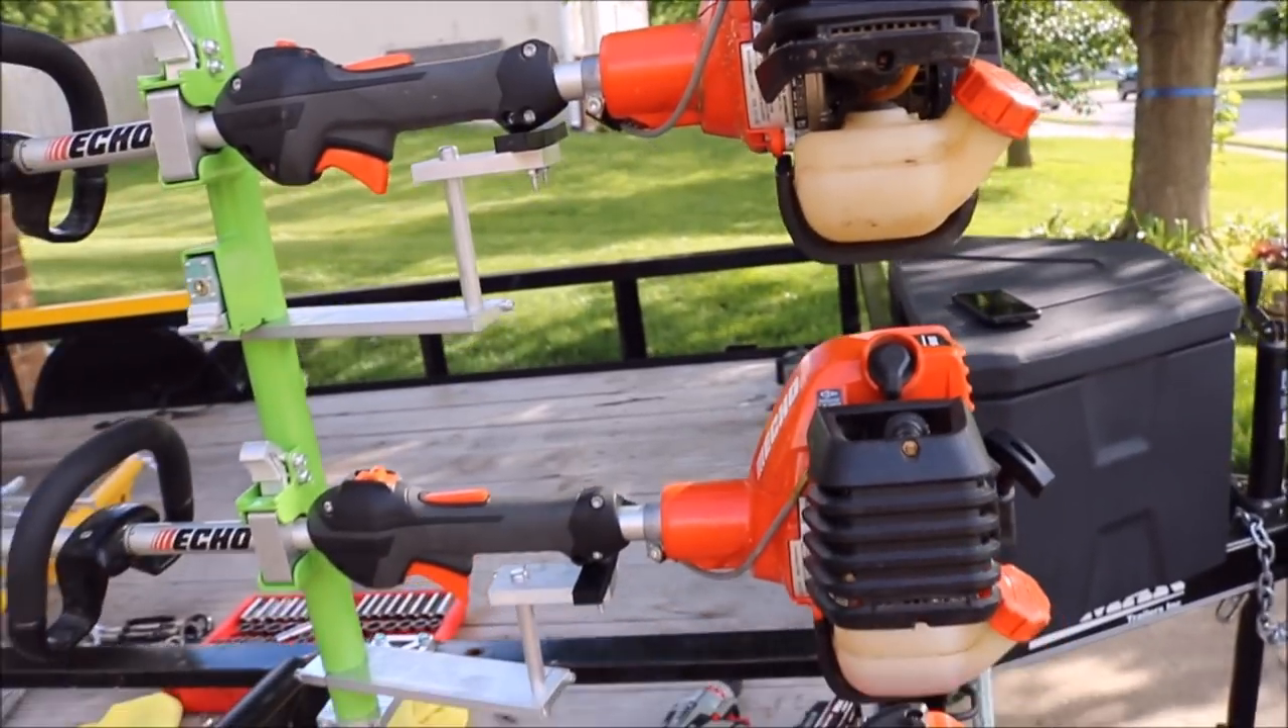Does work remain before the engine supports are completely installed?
No.